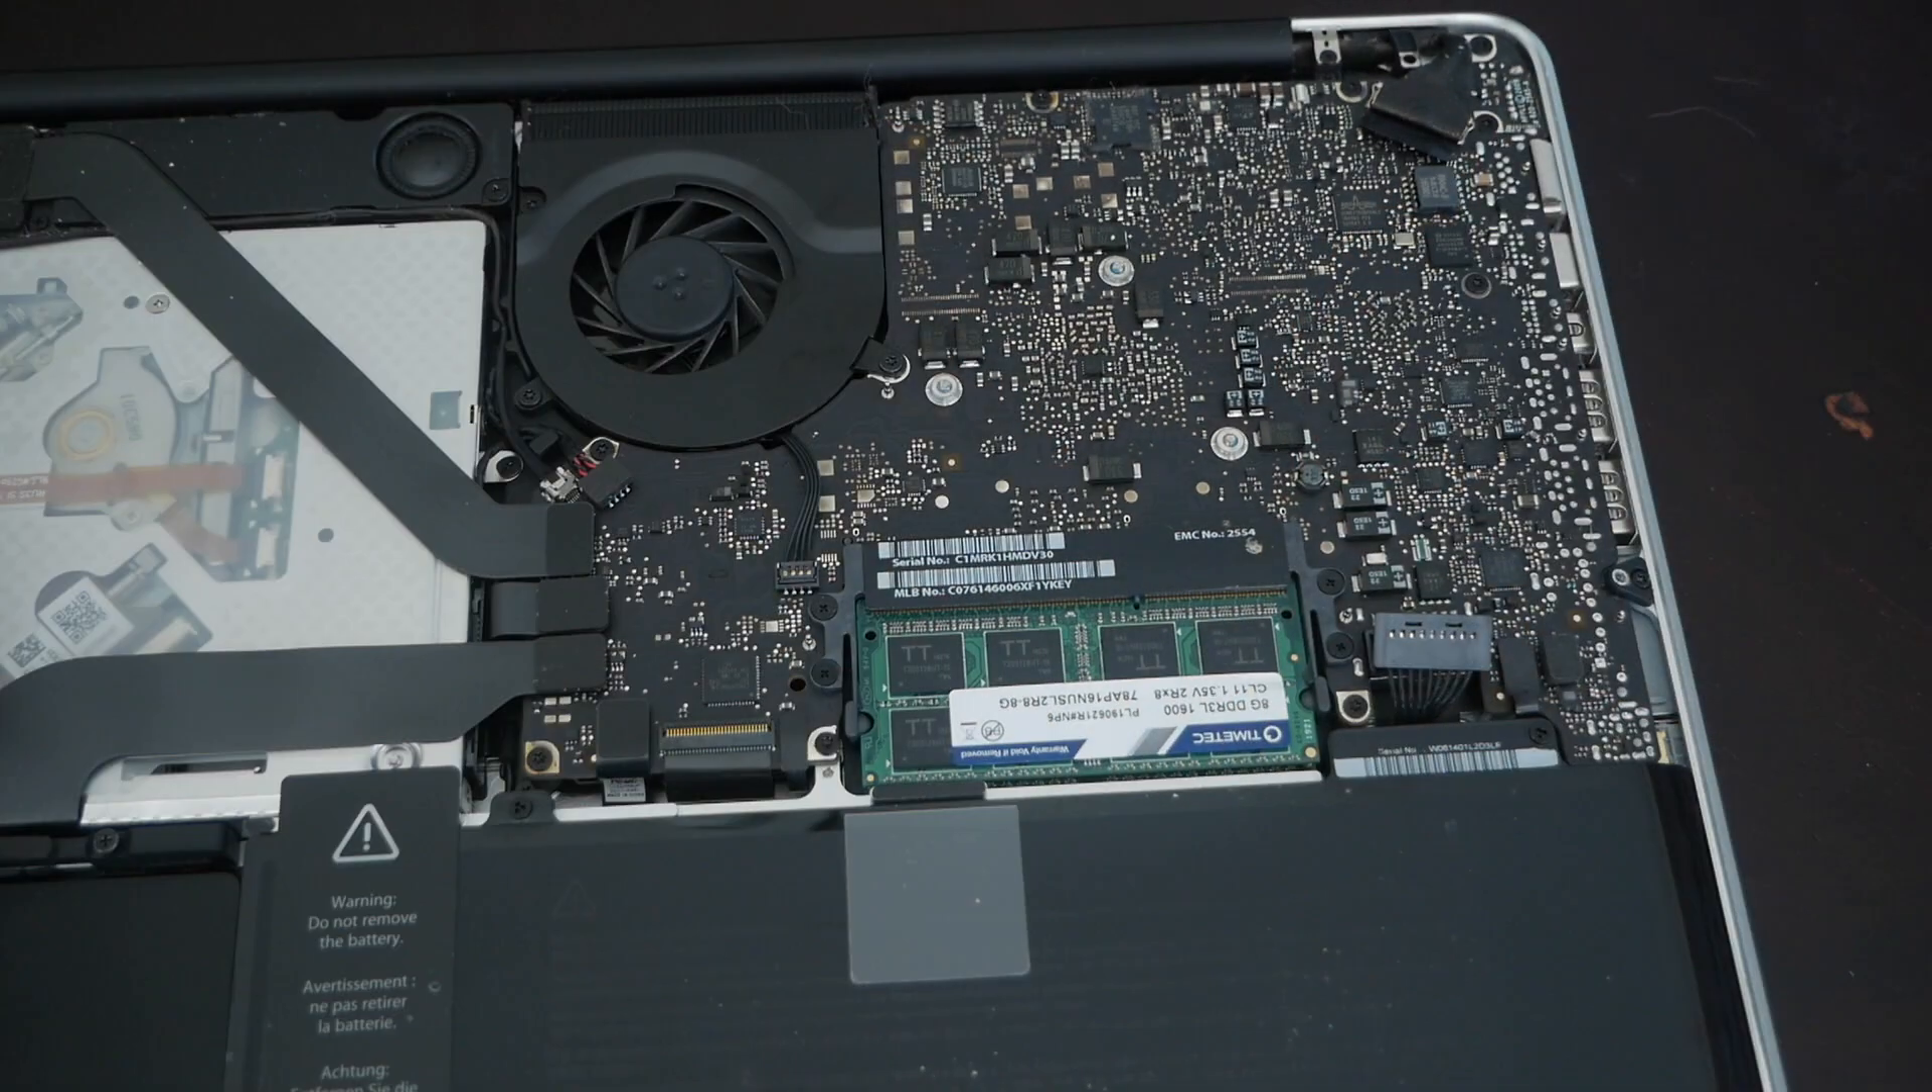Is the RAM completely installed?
Yes.